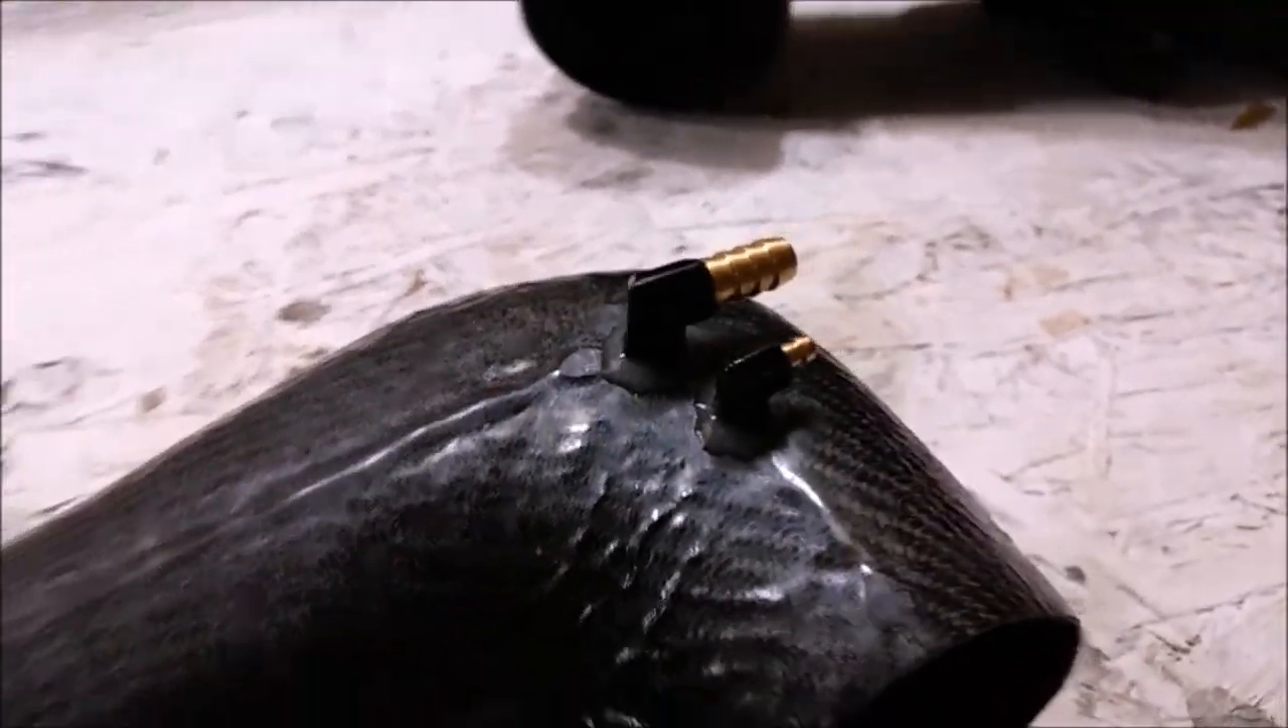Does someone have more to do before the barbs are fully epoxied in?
No.